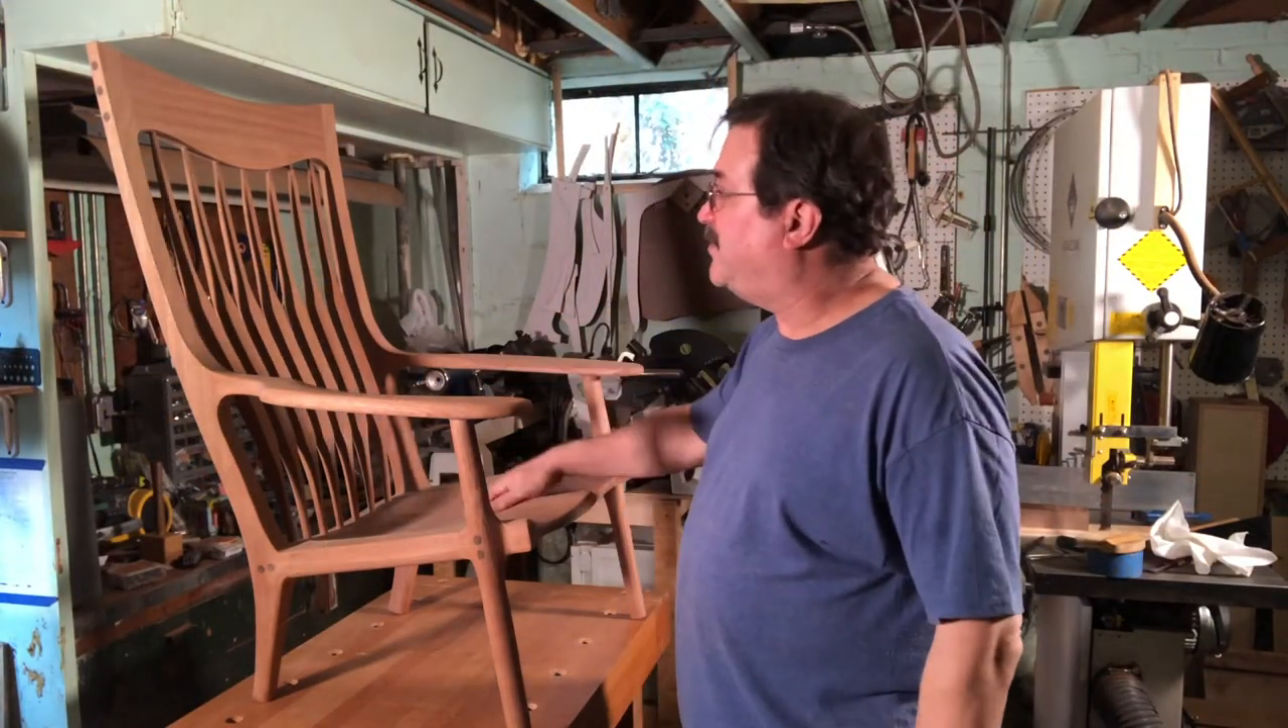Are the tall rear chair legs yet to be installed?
No.